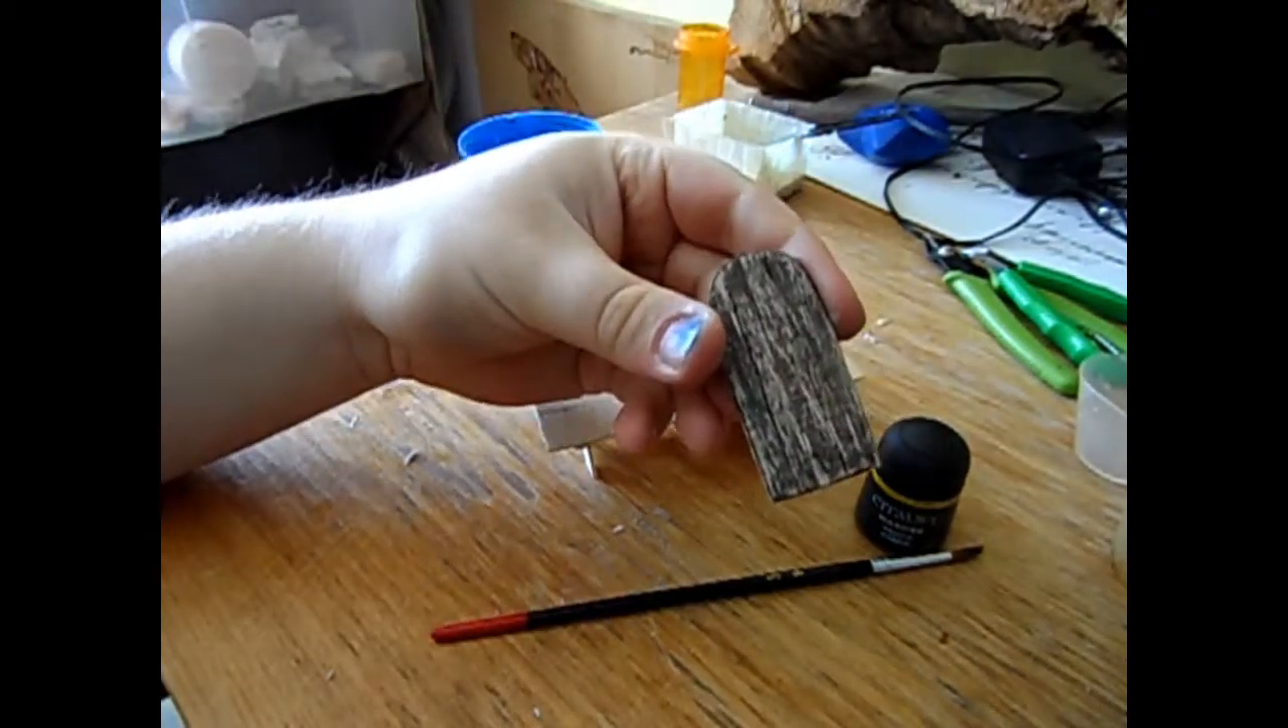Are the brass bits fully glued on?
No.